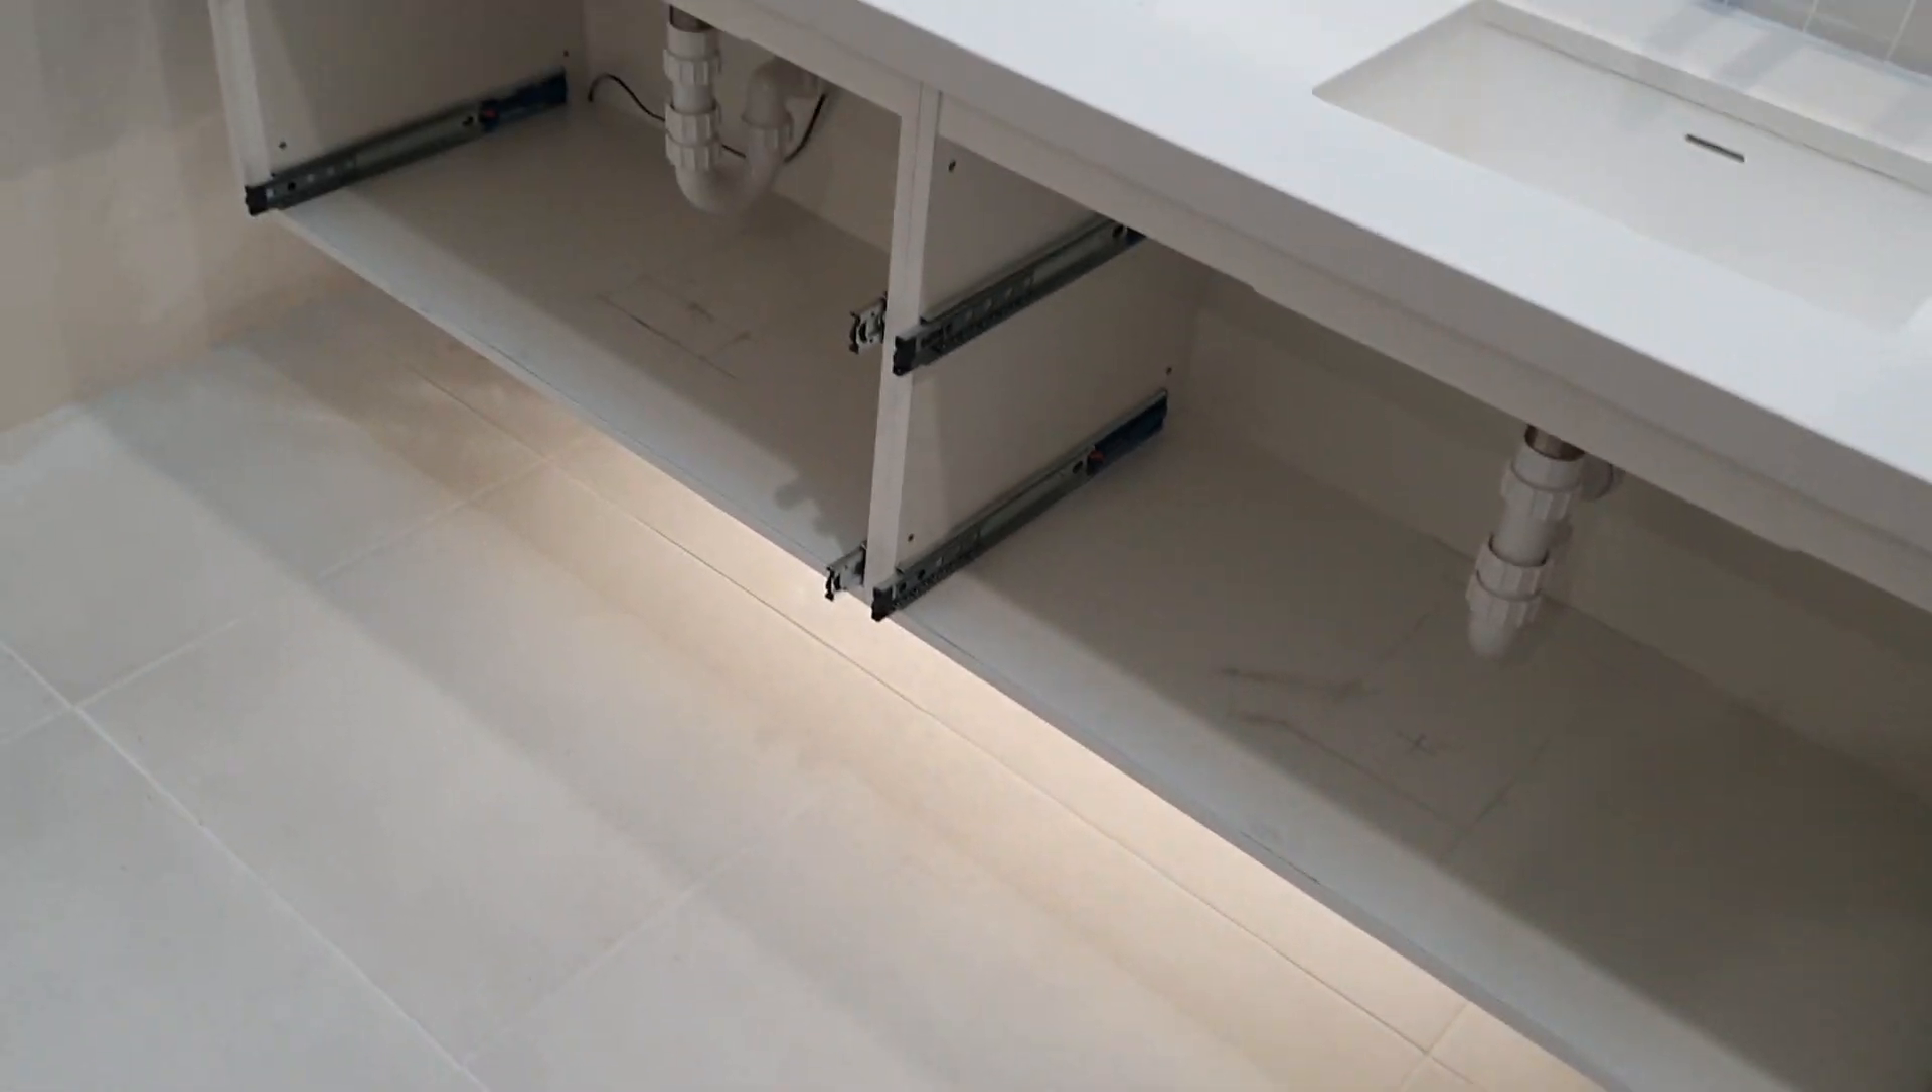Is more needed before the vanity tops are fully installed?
No.